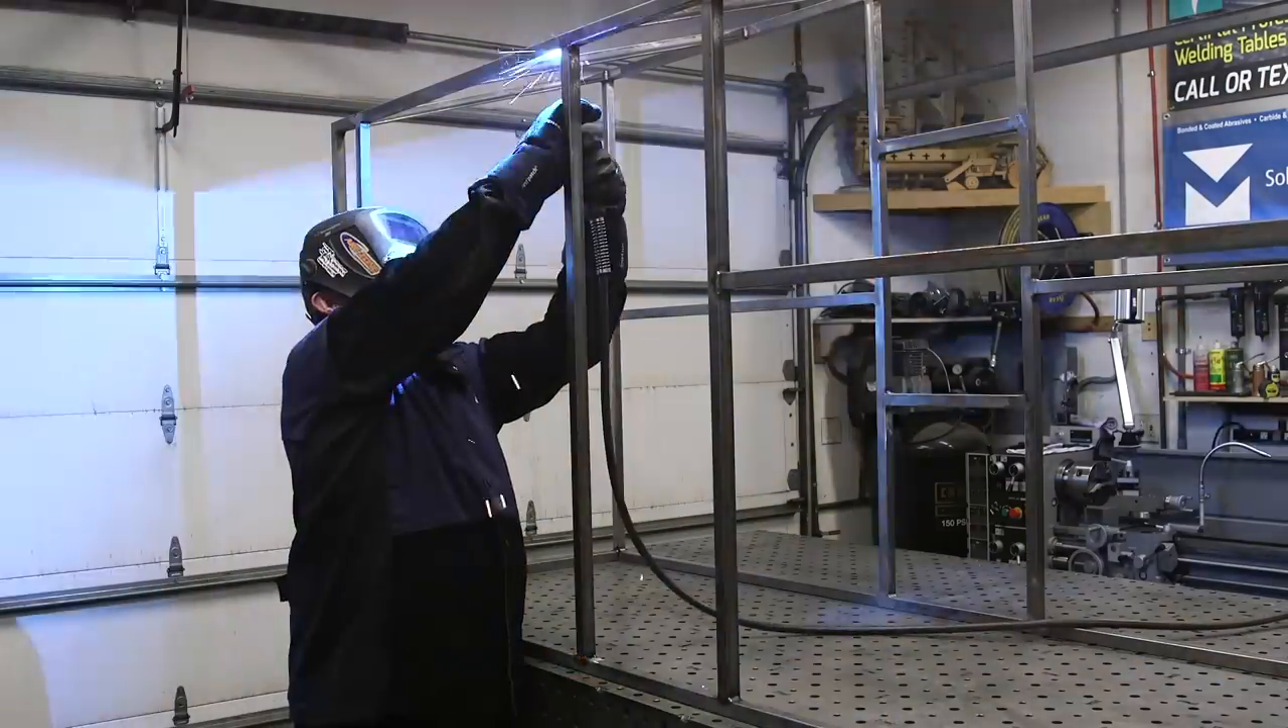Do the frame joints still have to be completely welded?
Yes.